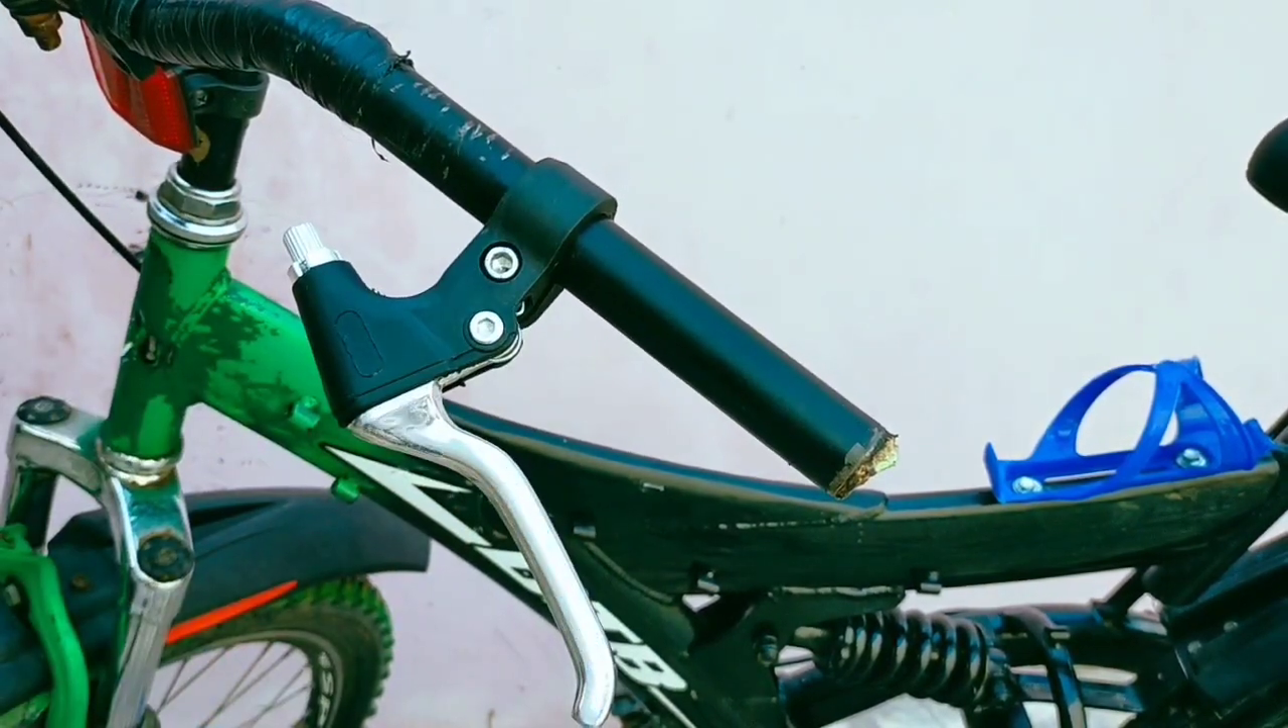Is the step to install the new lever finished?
Yes.